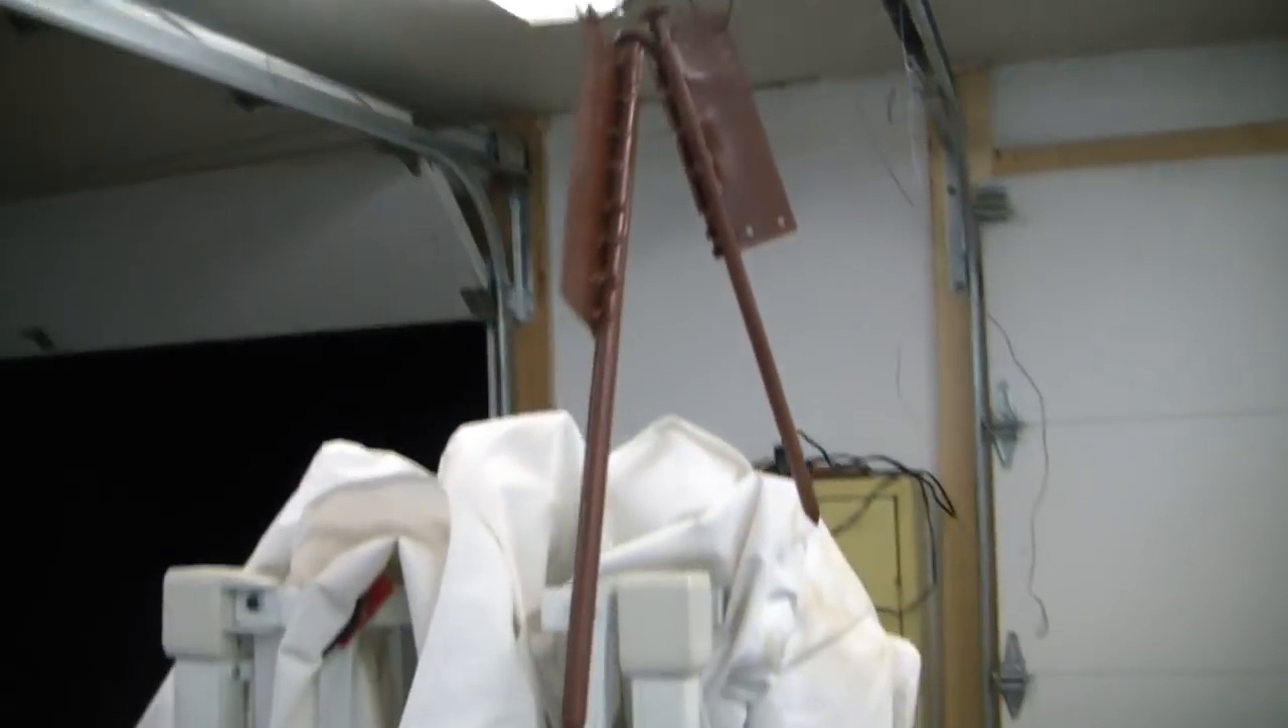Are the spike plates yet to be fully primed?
No.